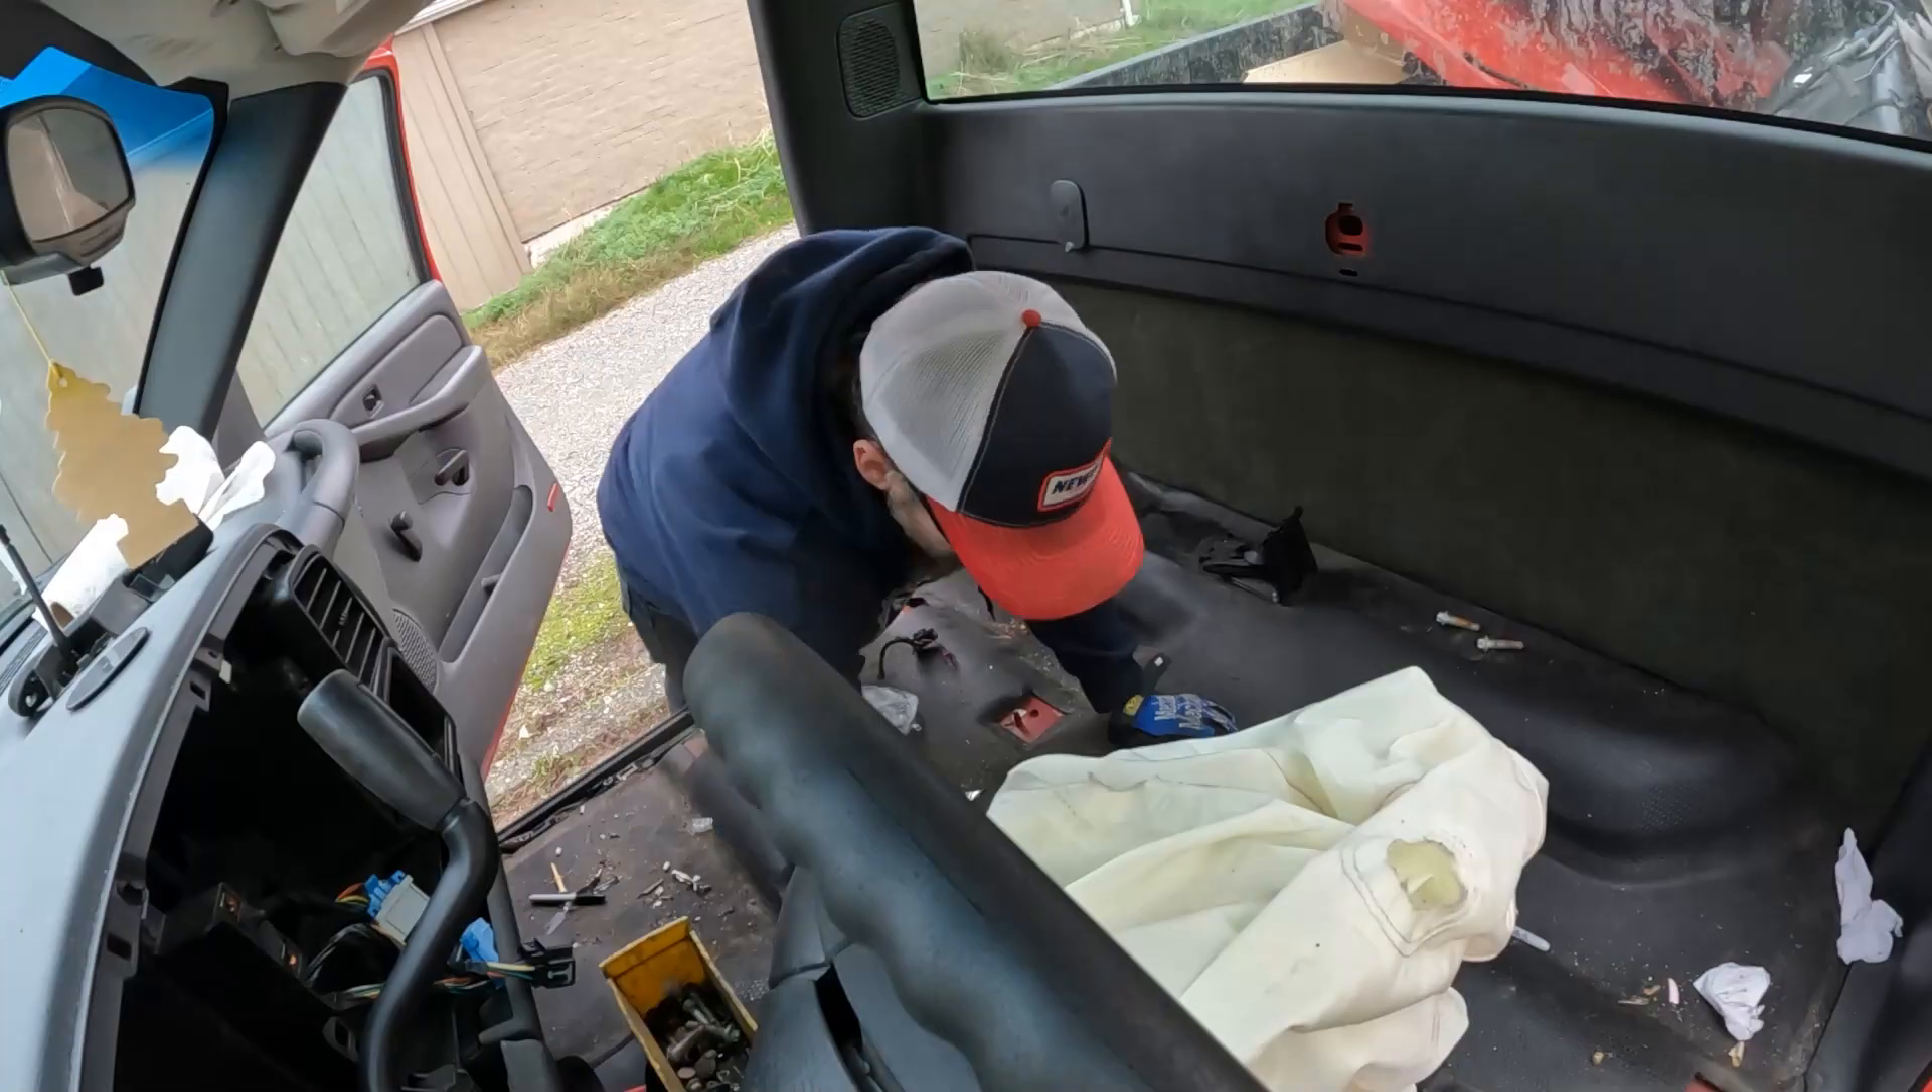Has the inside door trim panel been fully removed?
No.